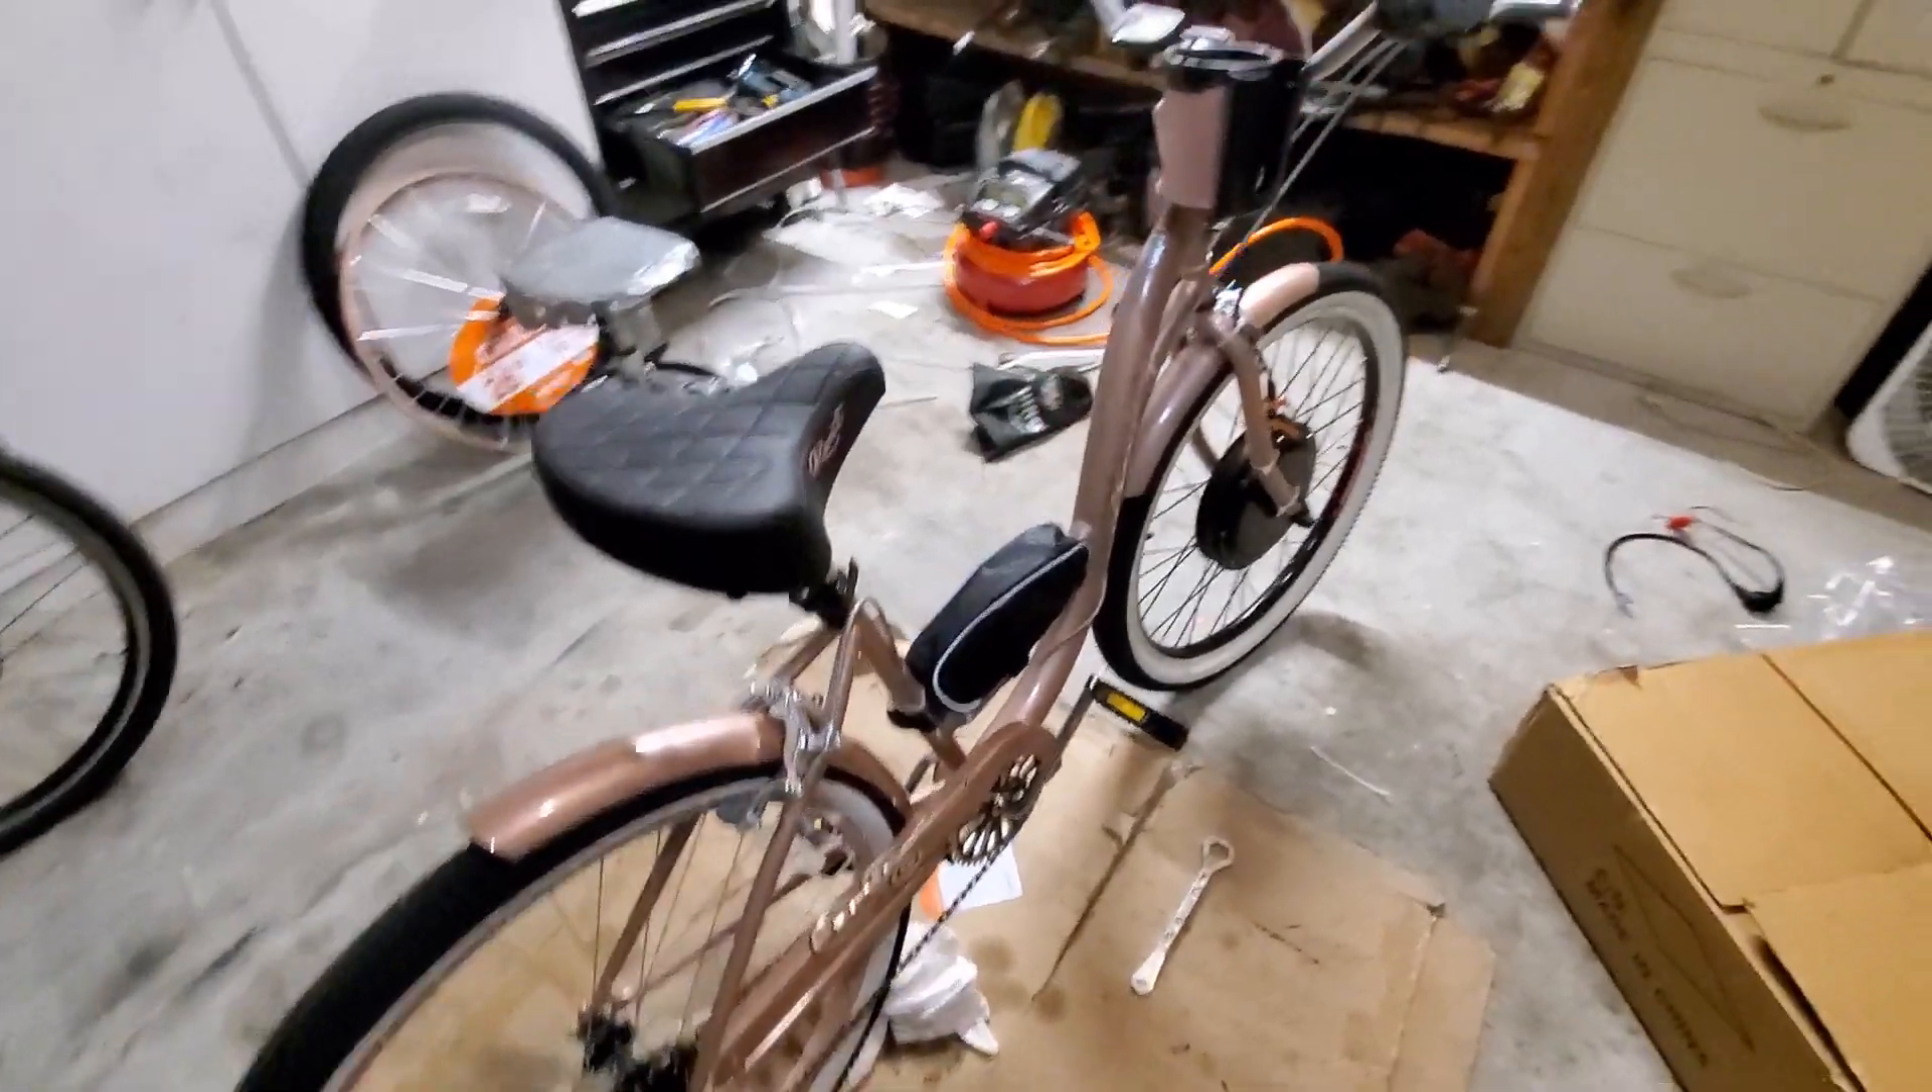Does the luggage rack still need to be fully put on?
Yes.